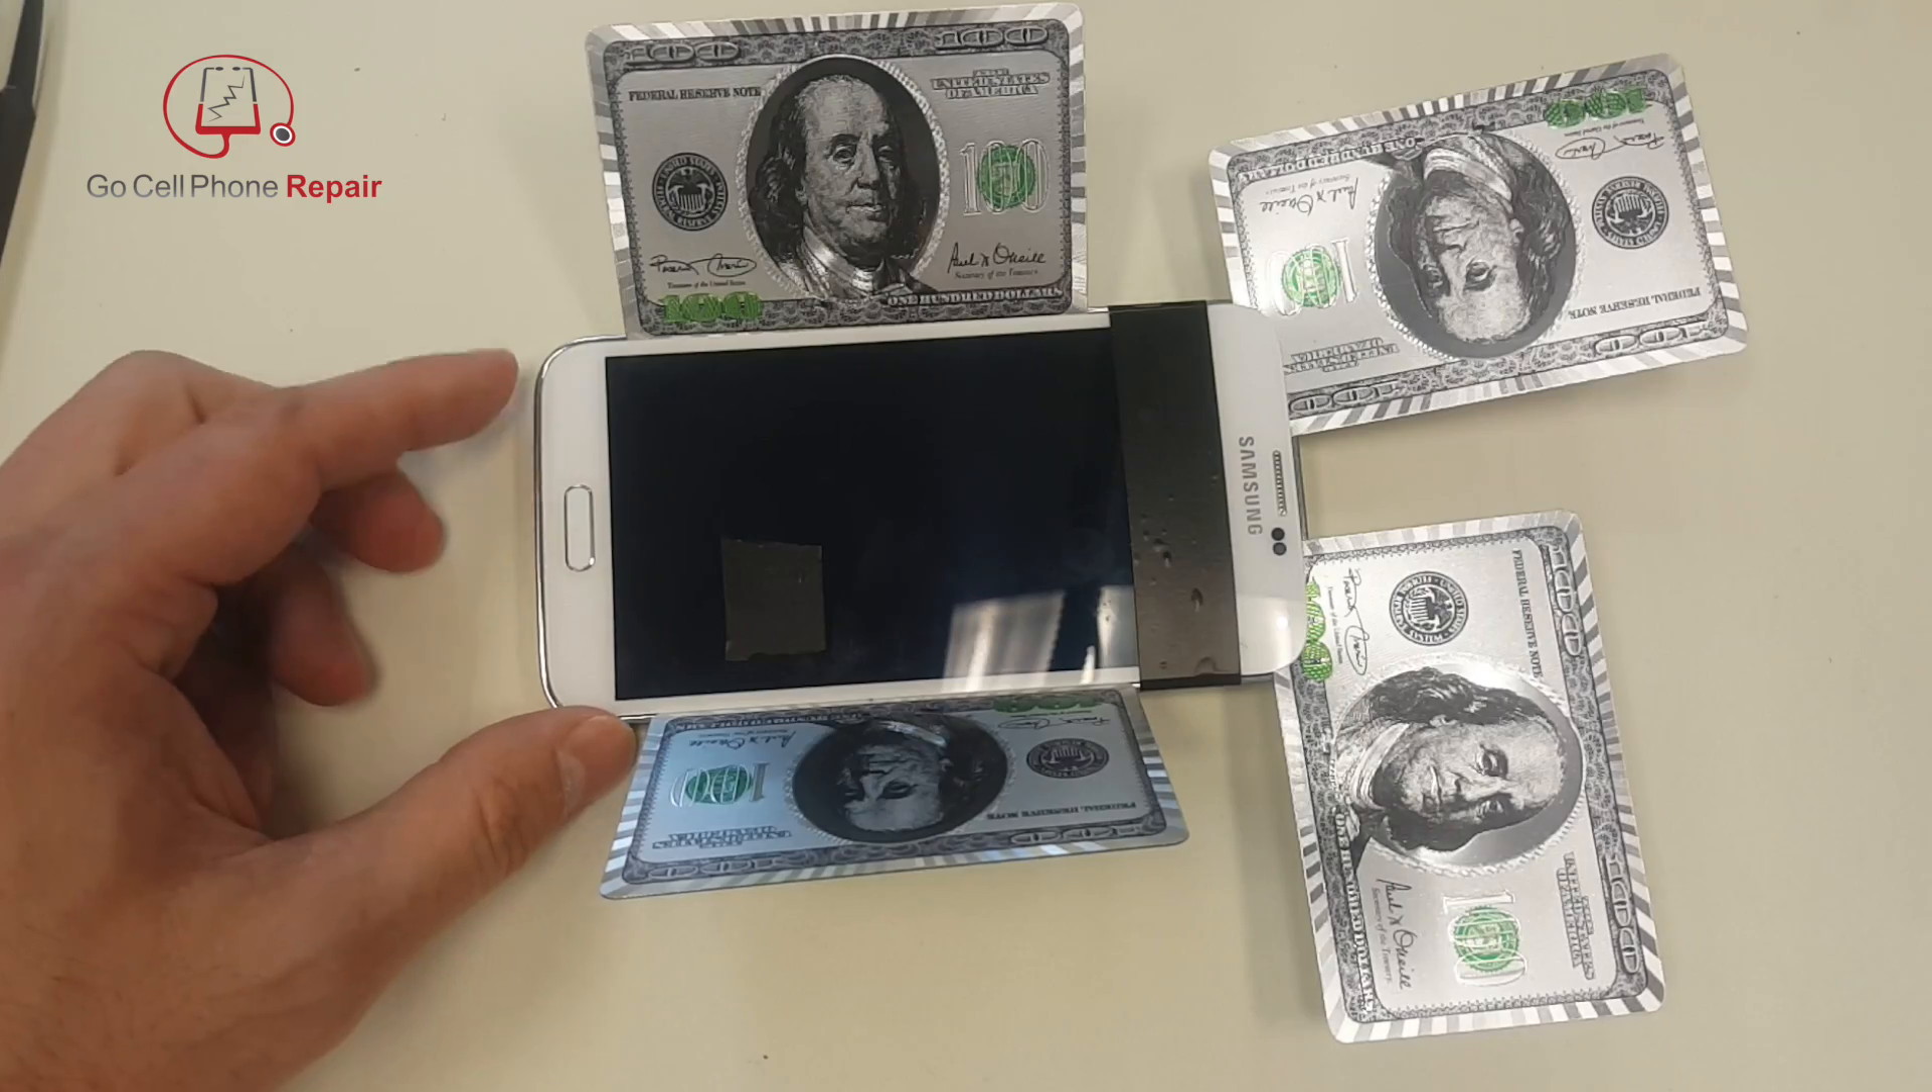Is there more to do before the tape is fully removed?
Yes.